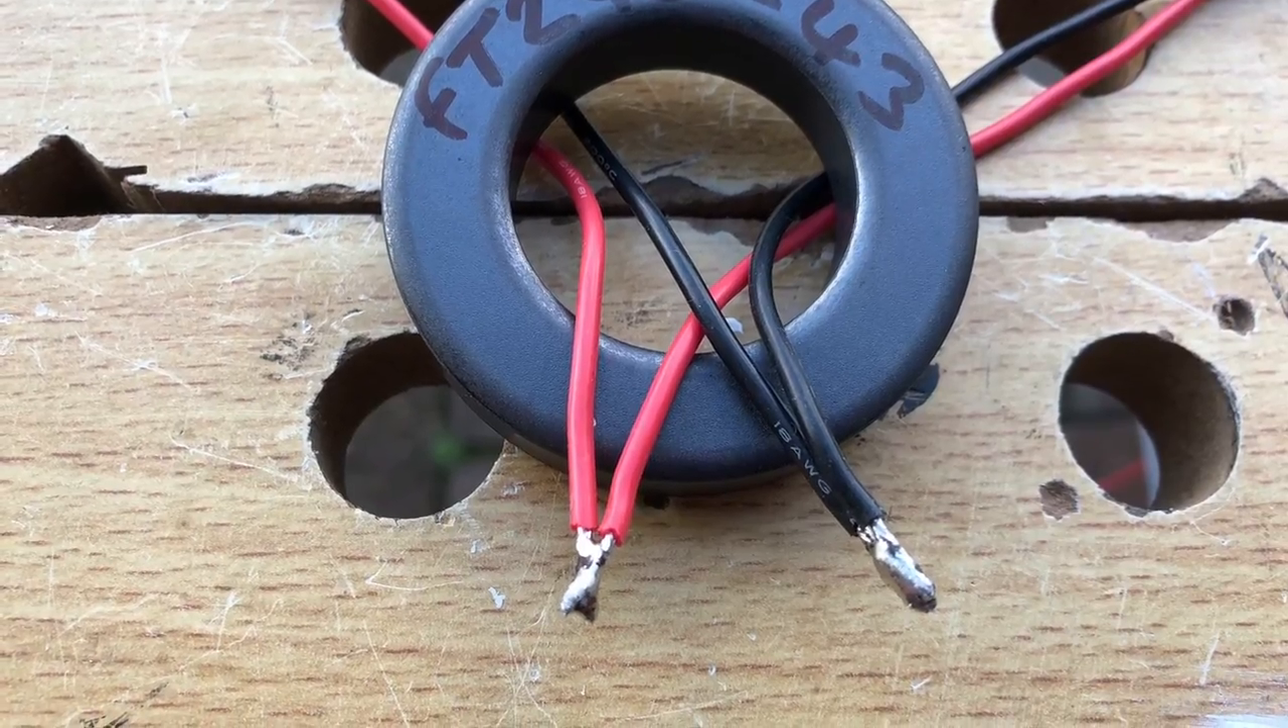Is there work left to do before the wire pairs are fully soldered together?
No.